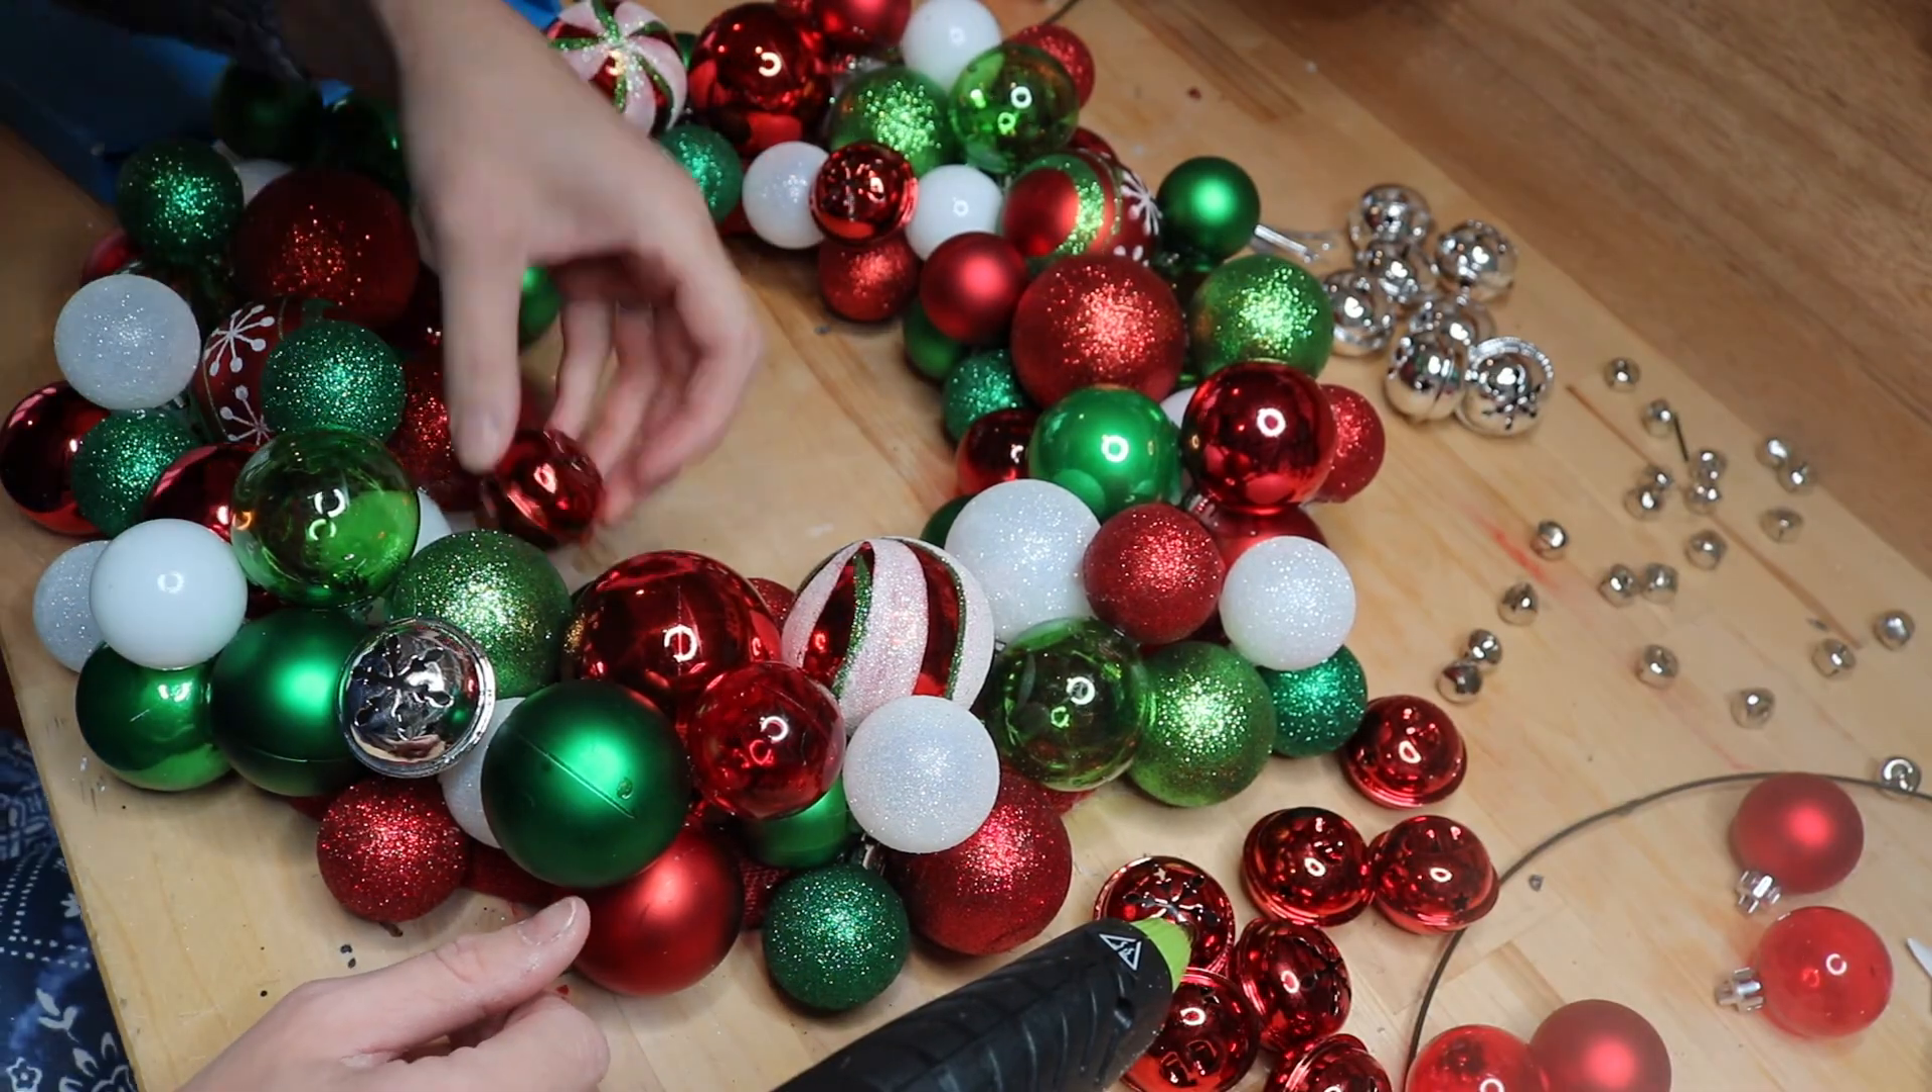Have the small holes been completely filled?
No.